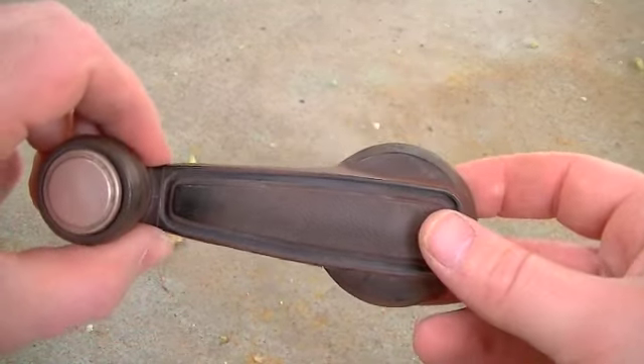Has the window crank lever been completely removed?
Yes.